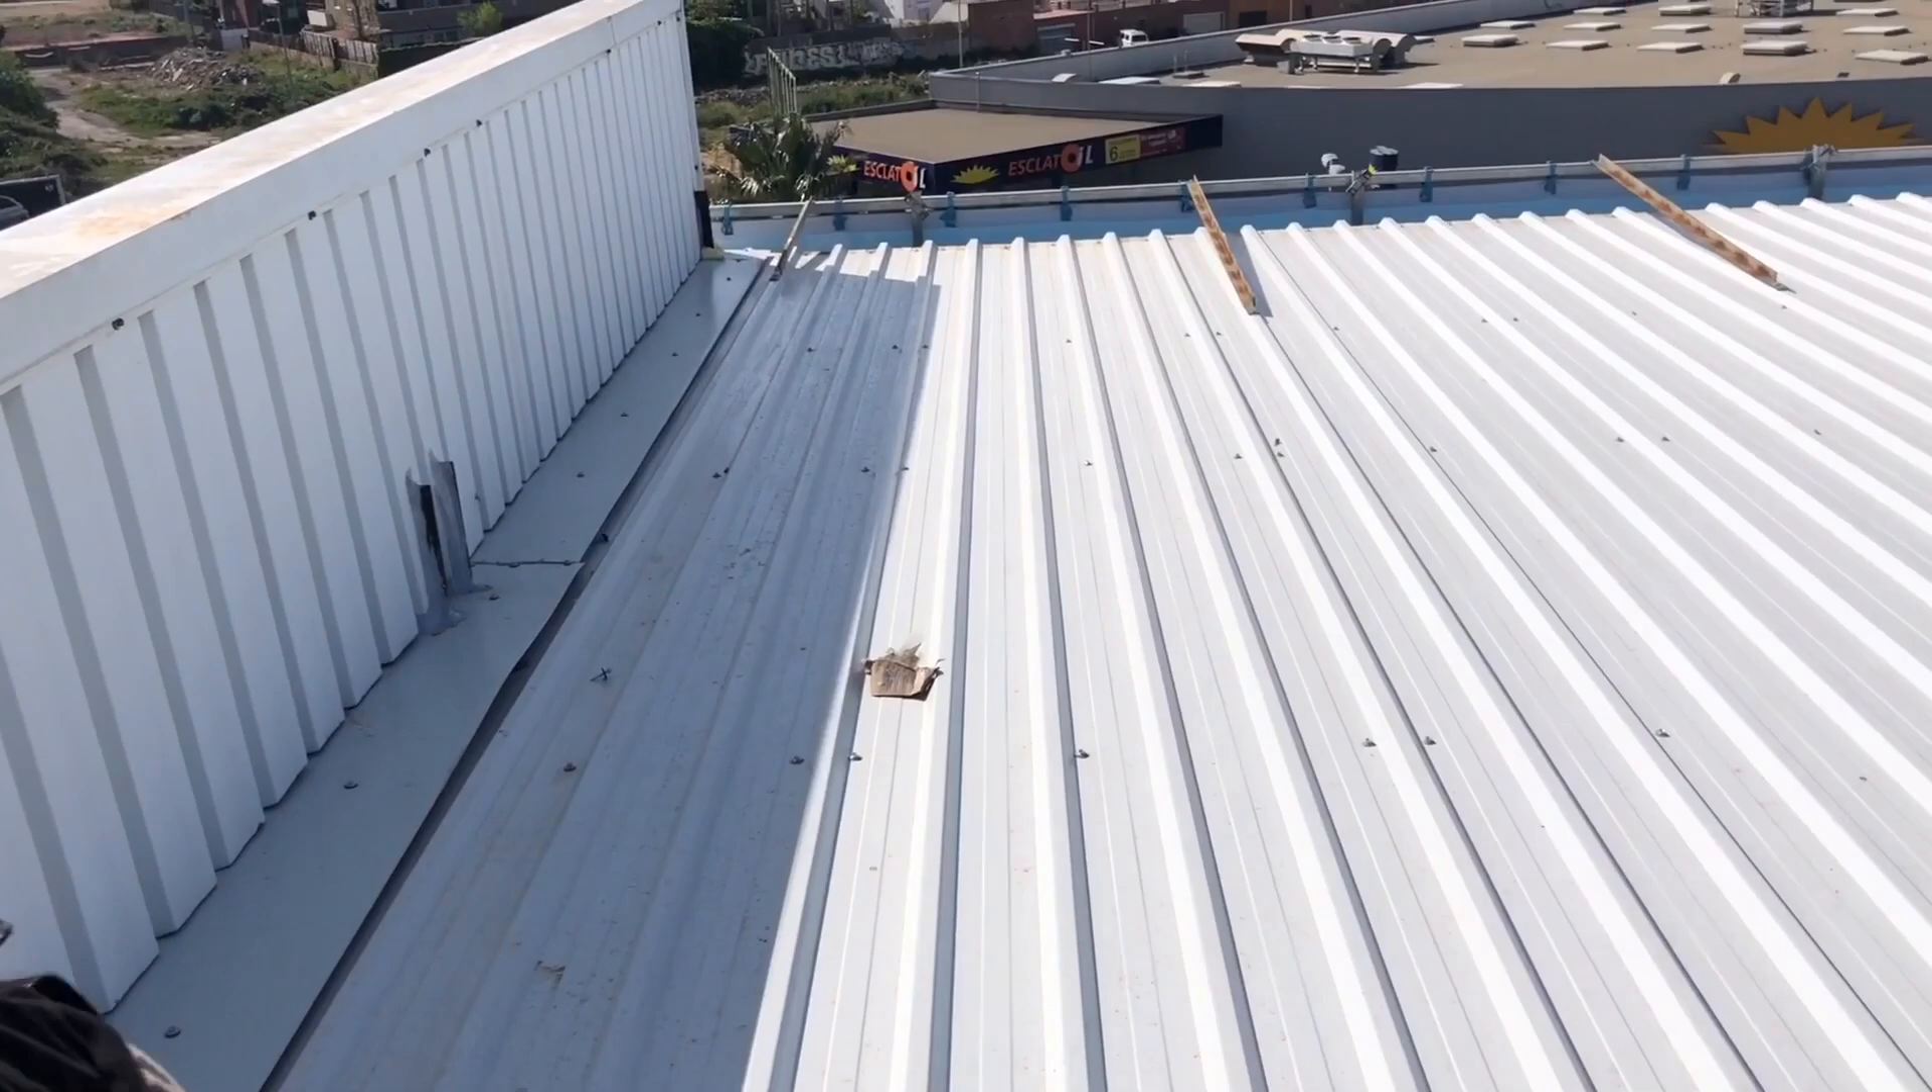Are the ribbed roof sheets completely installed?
Yes.